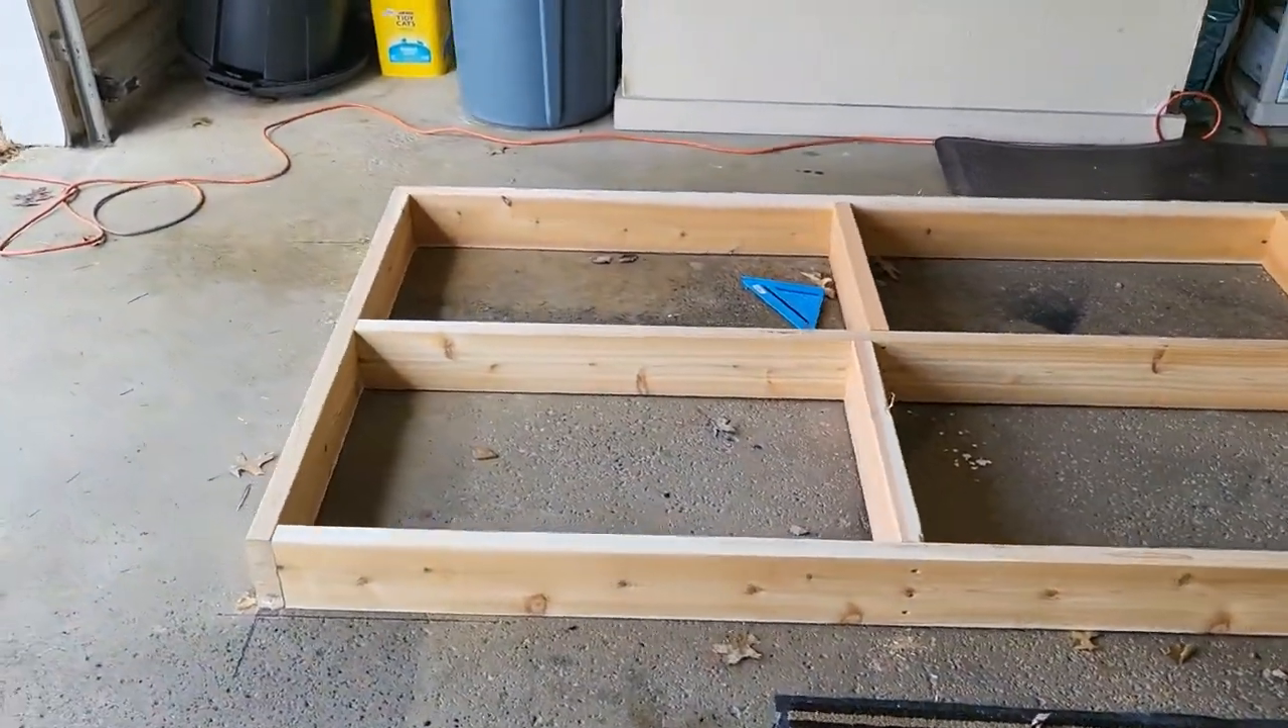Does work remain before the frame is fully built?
No.